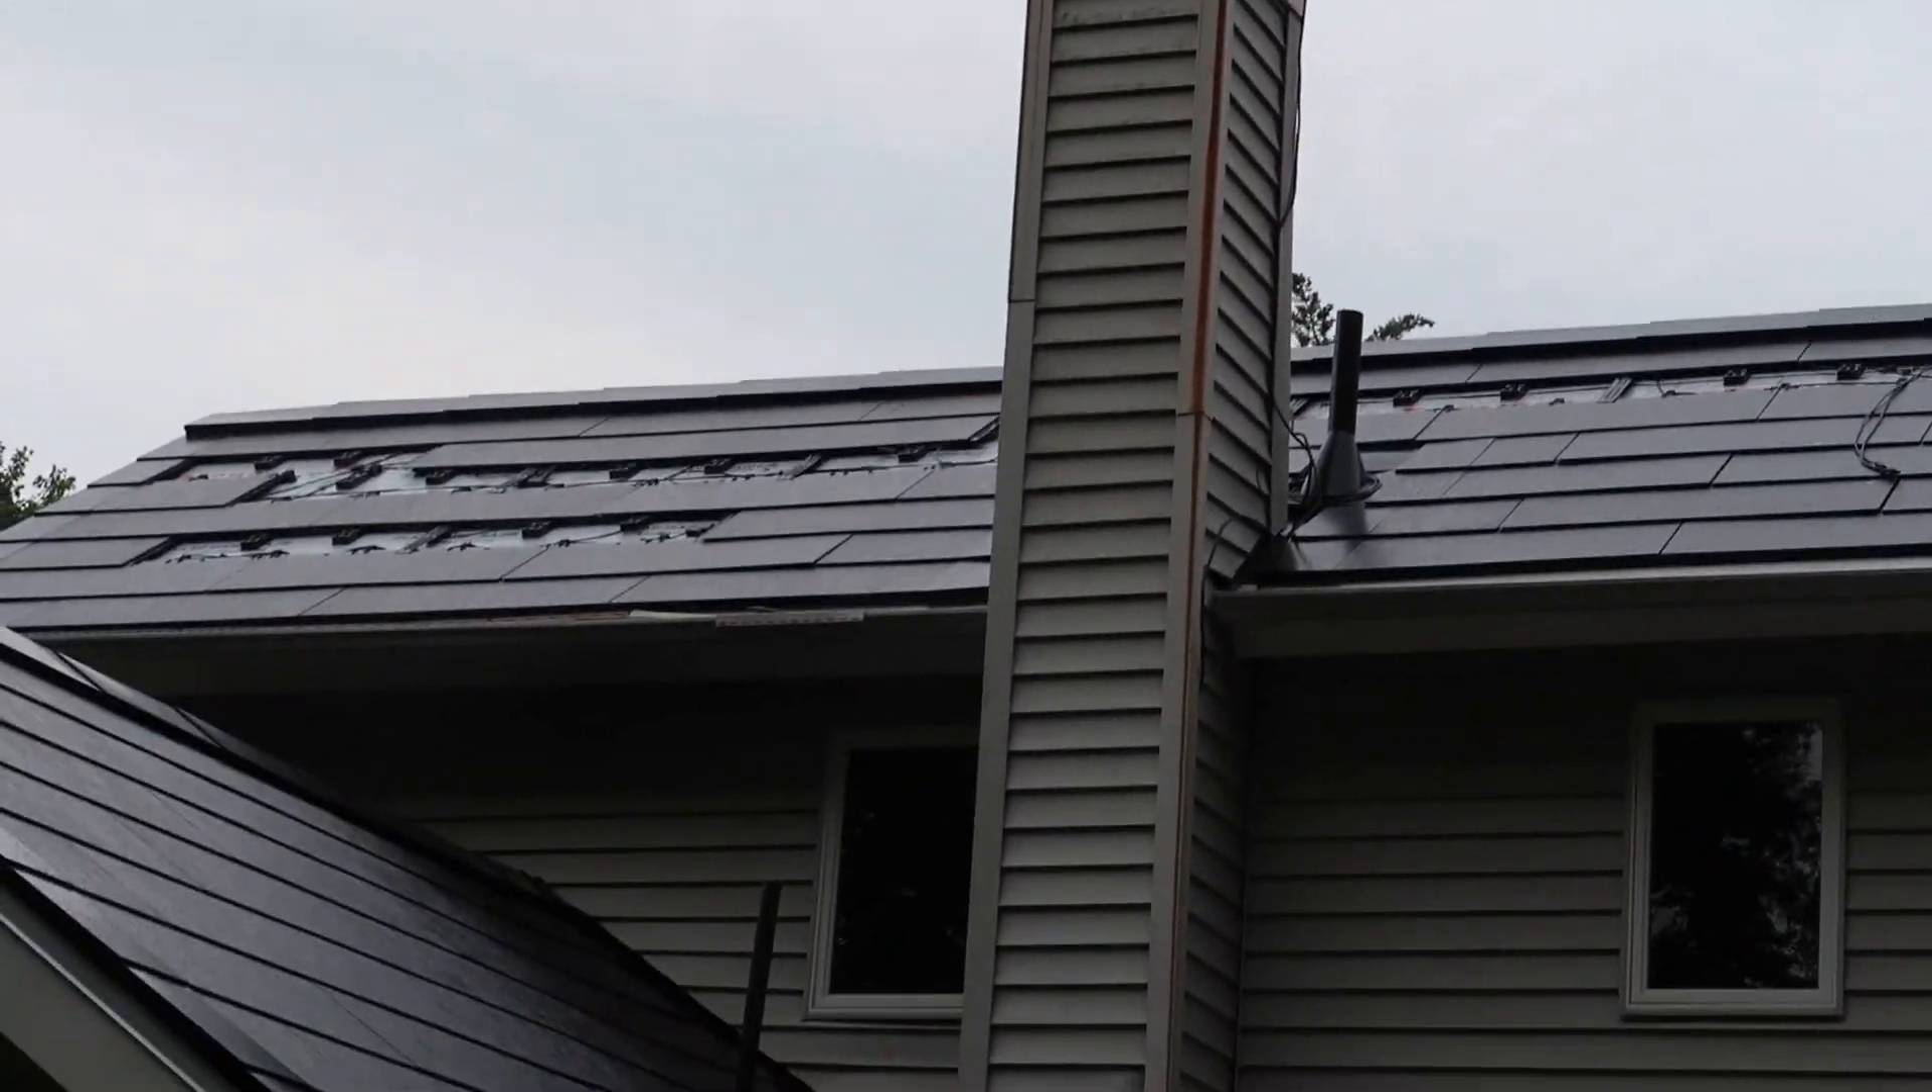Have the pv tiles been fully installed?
No.